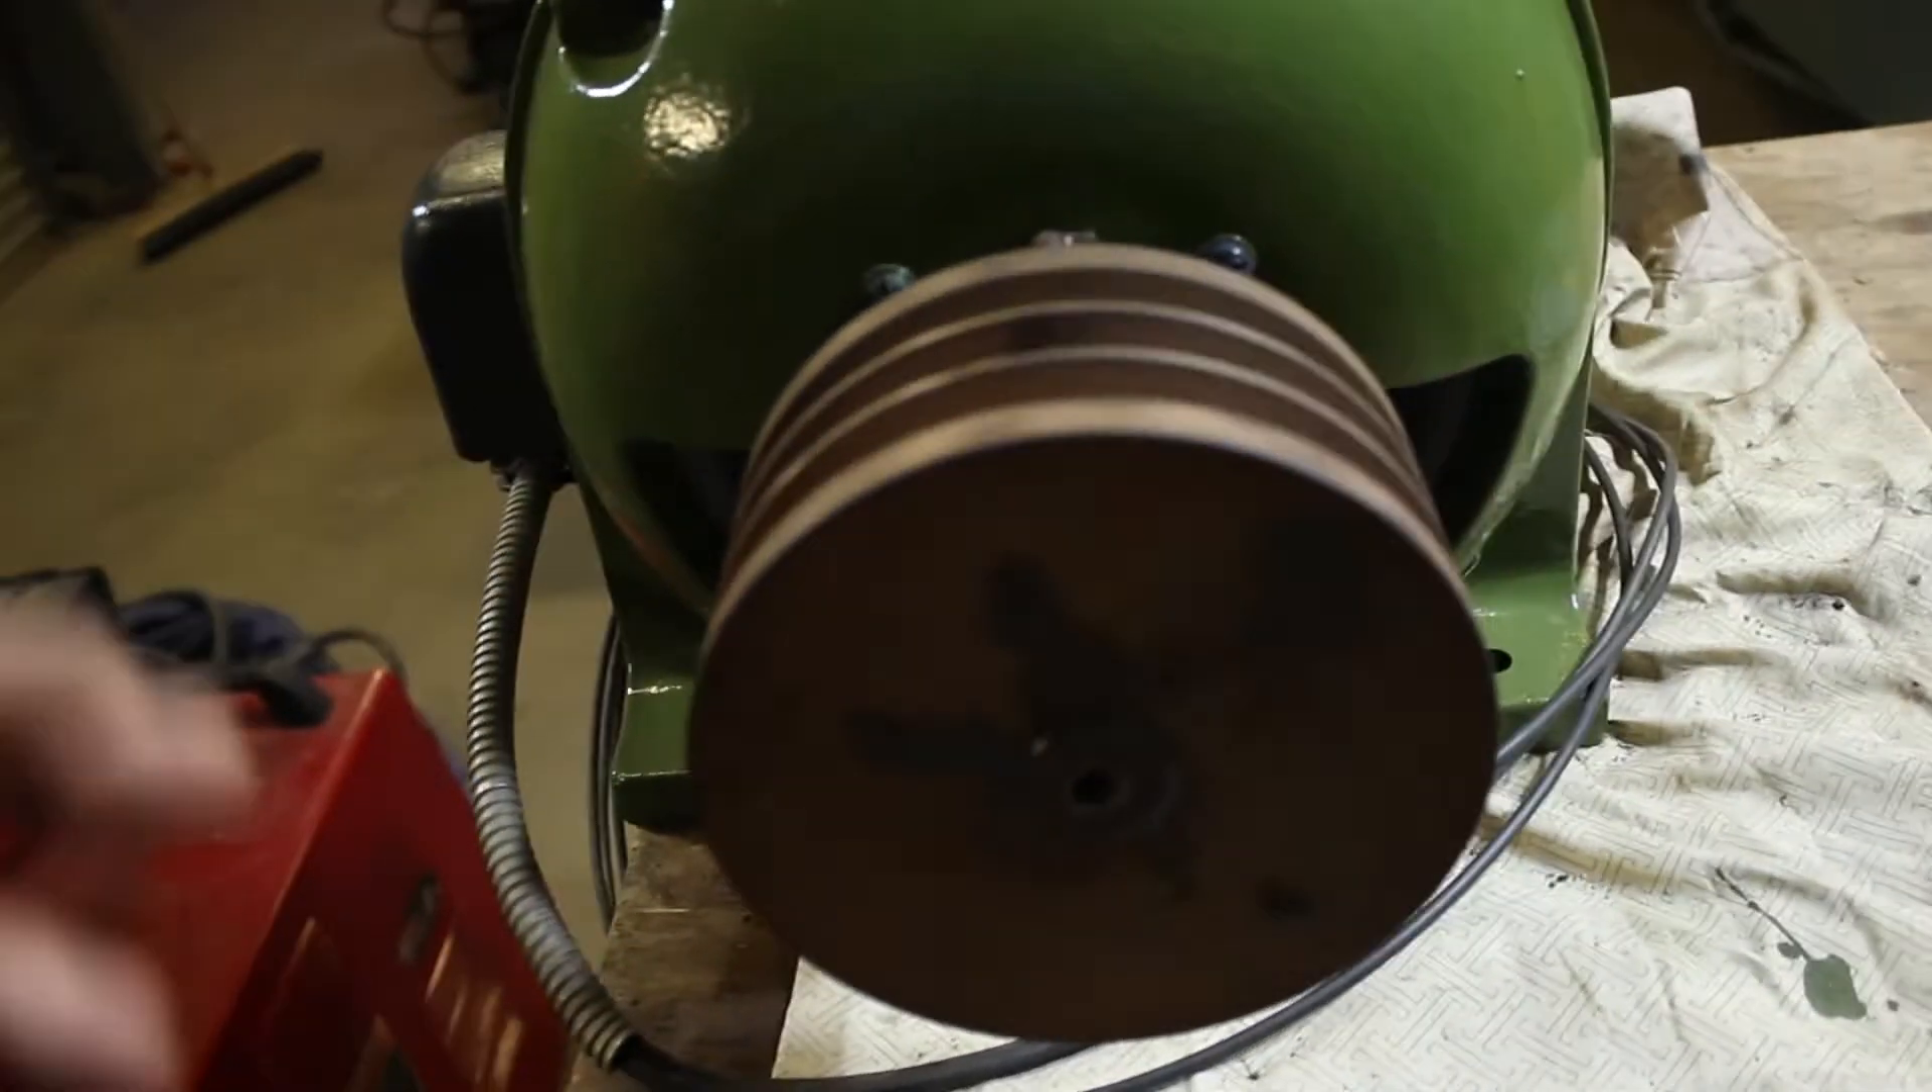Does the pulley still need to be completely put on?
No.